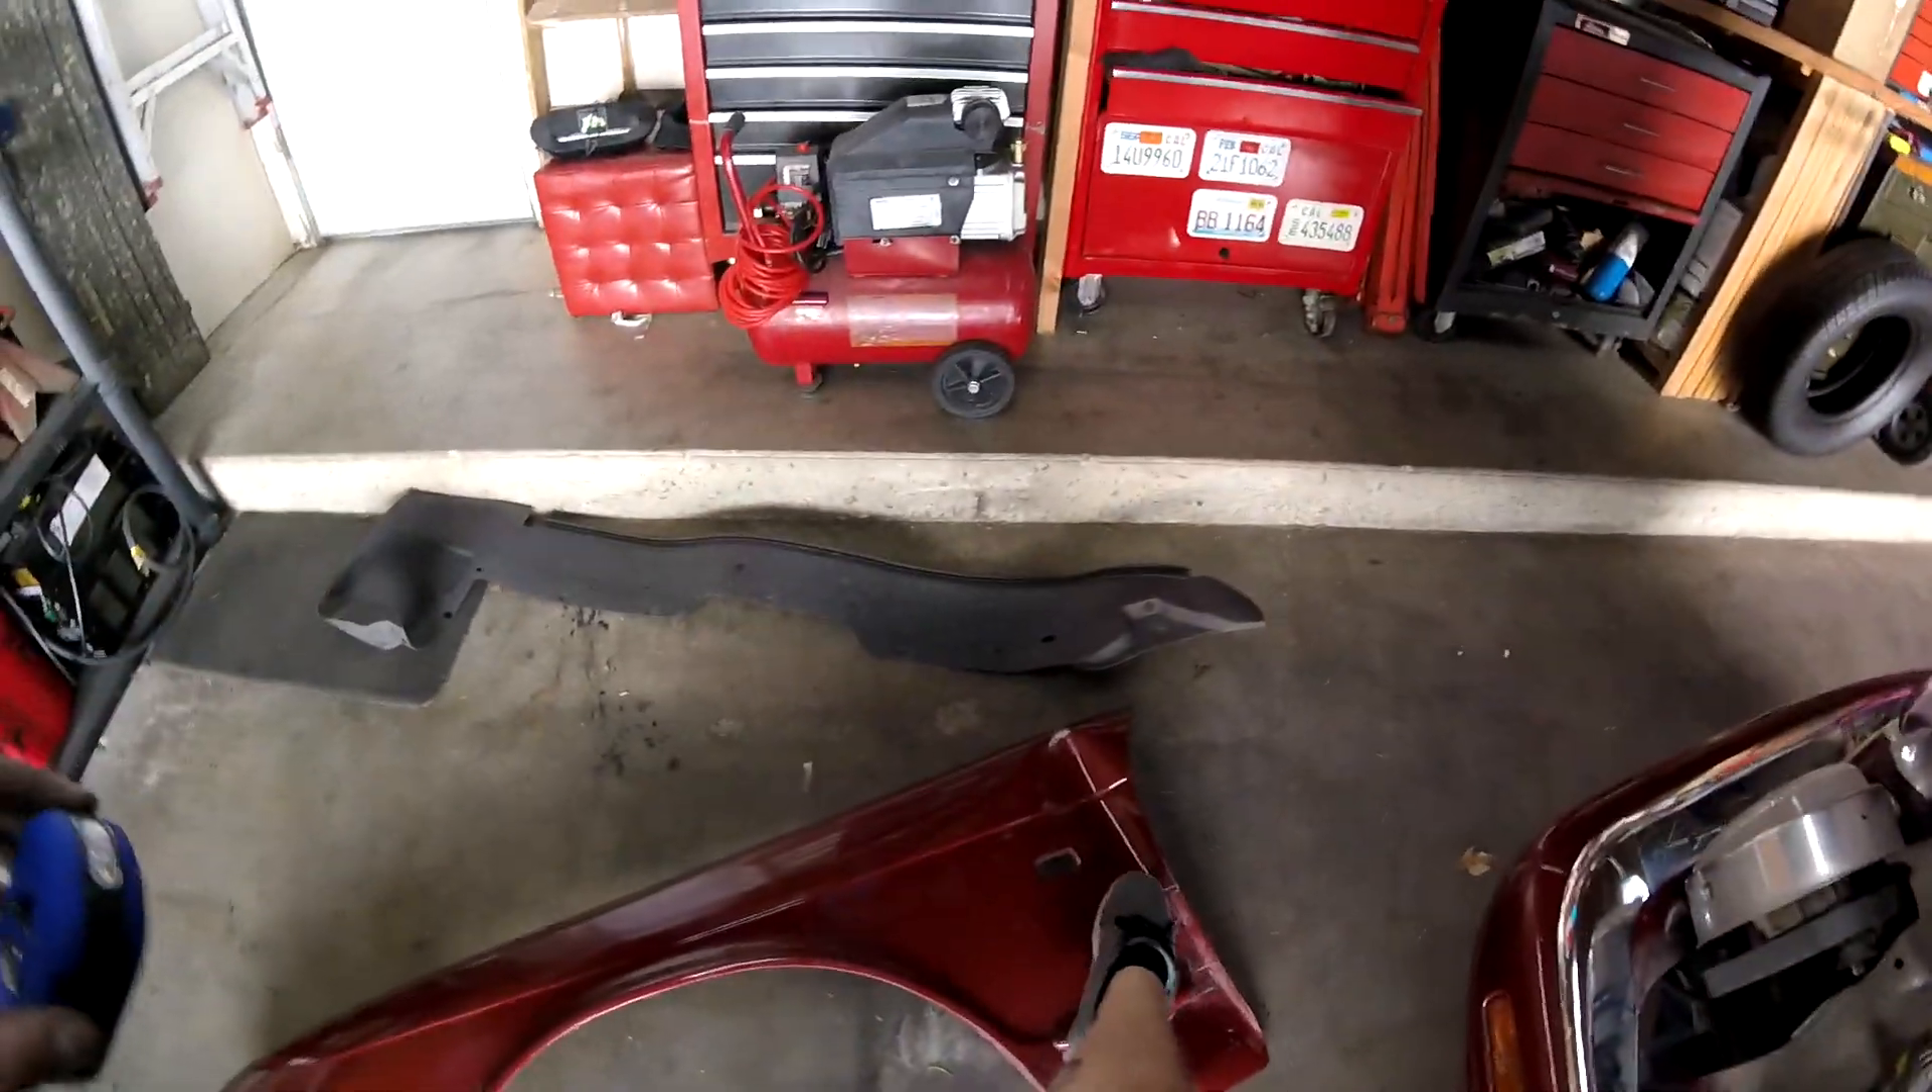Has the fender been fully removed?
Yes.